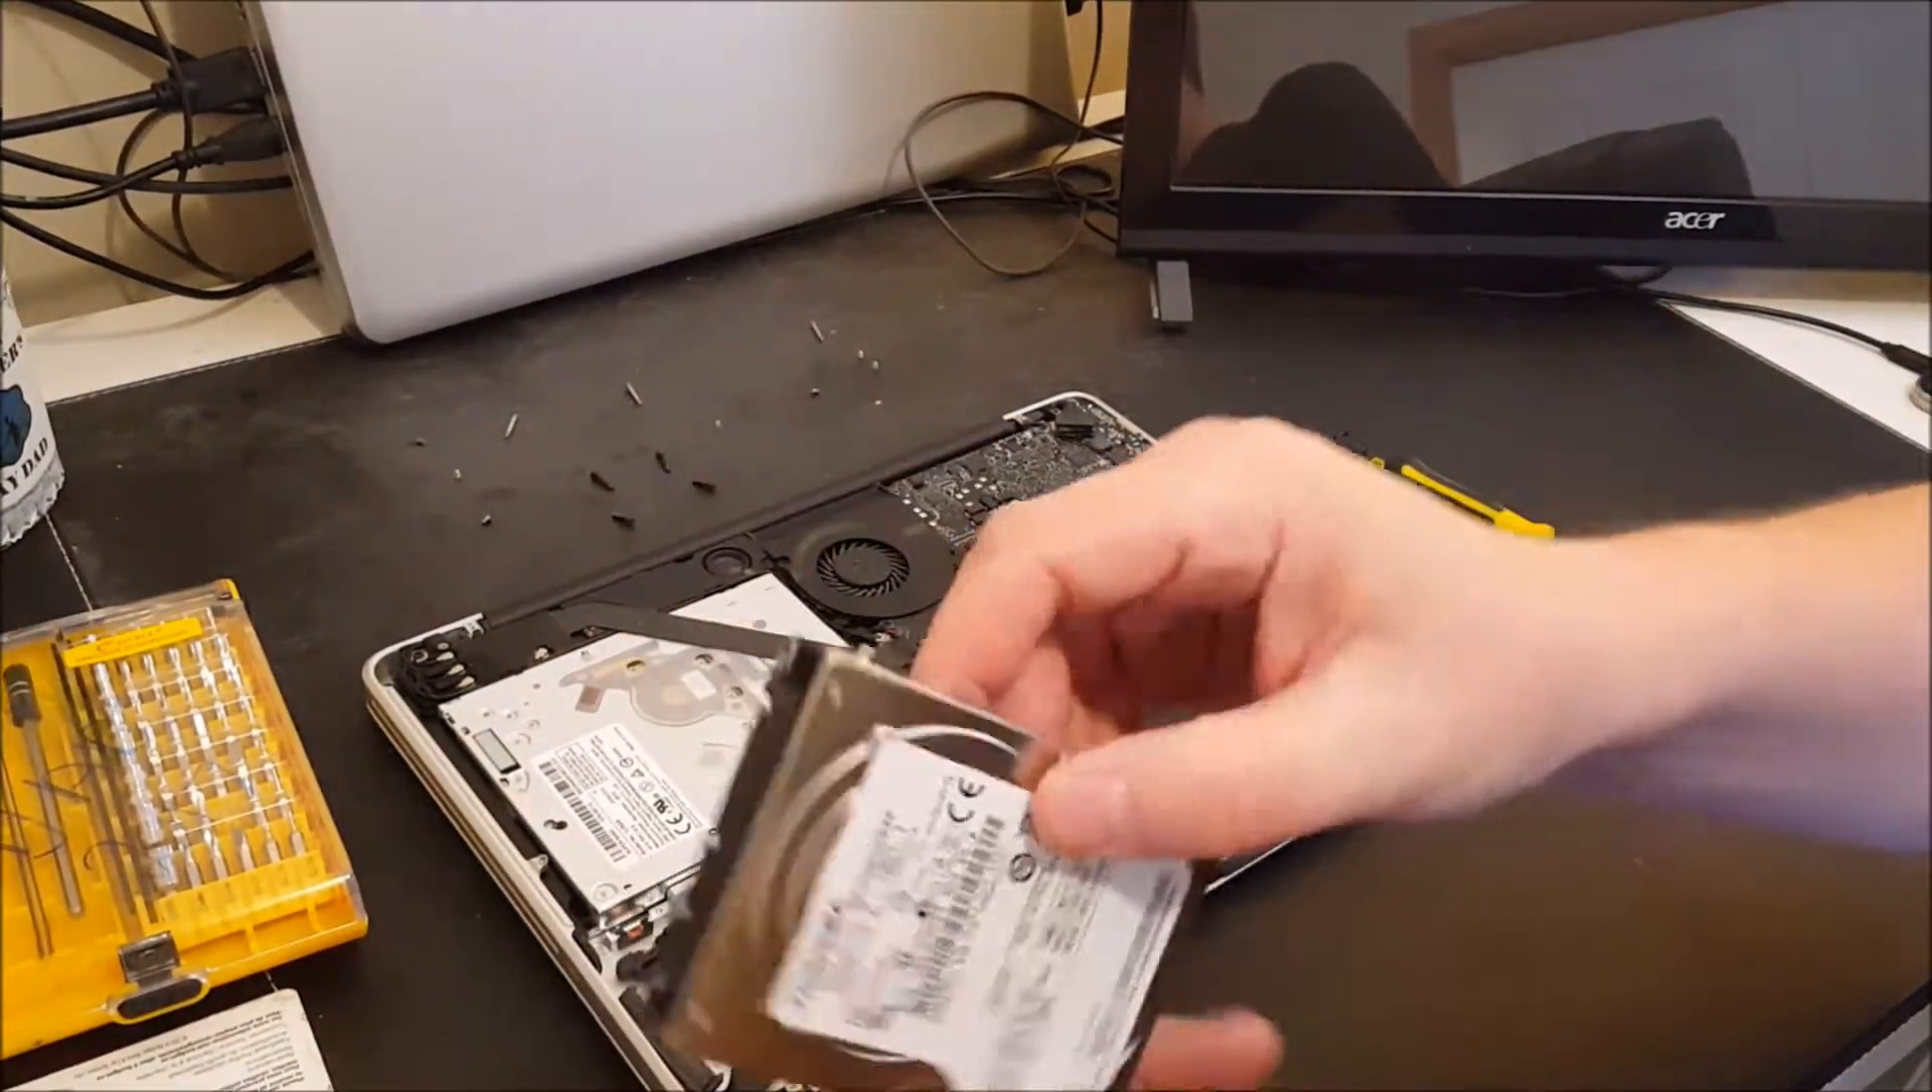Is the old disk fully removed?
Yes.